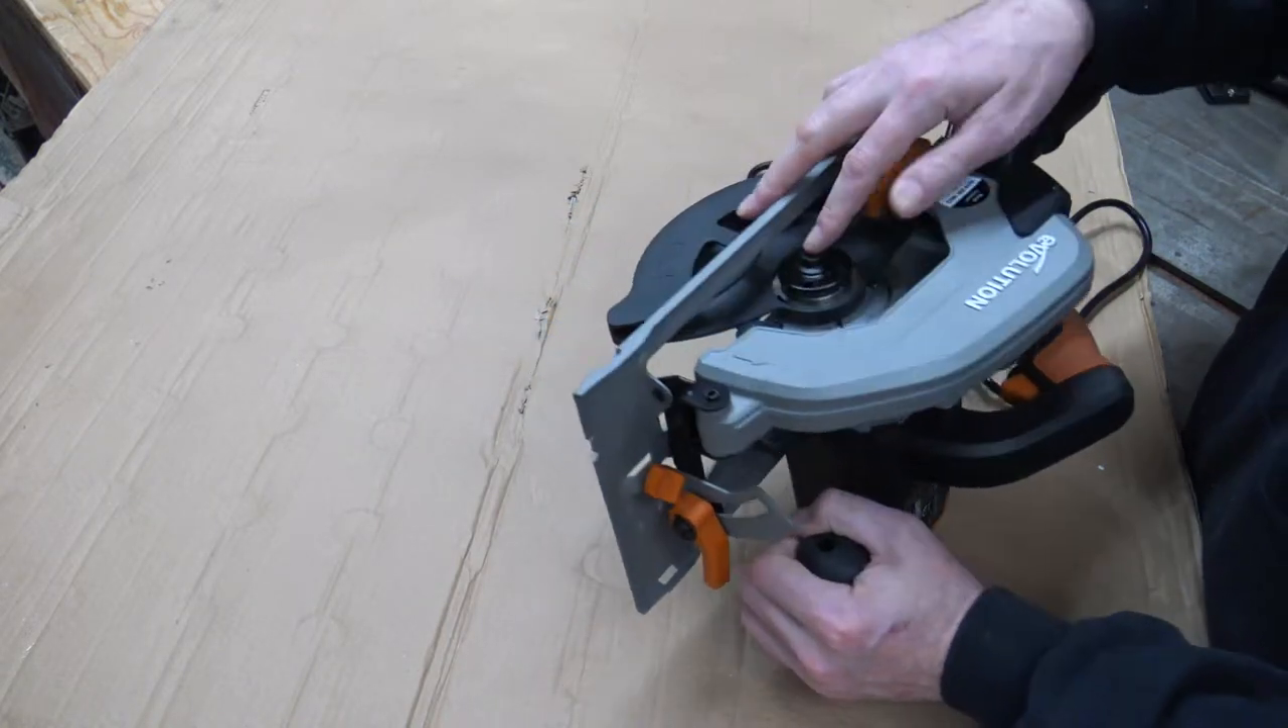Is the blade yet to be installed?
Yes.